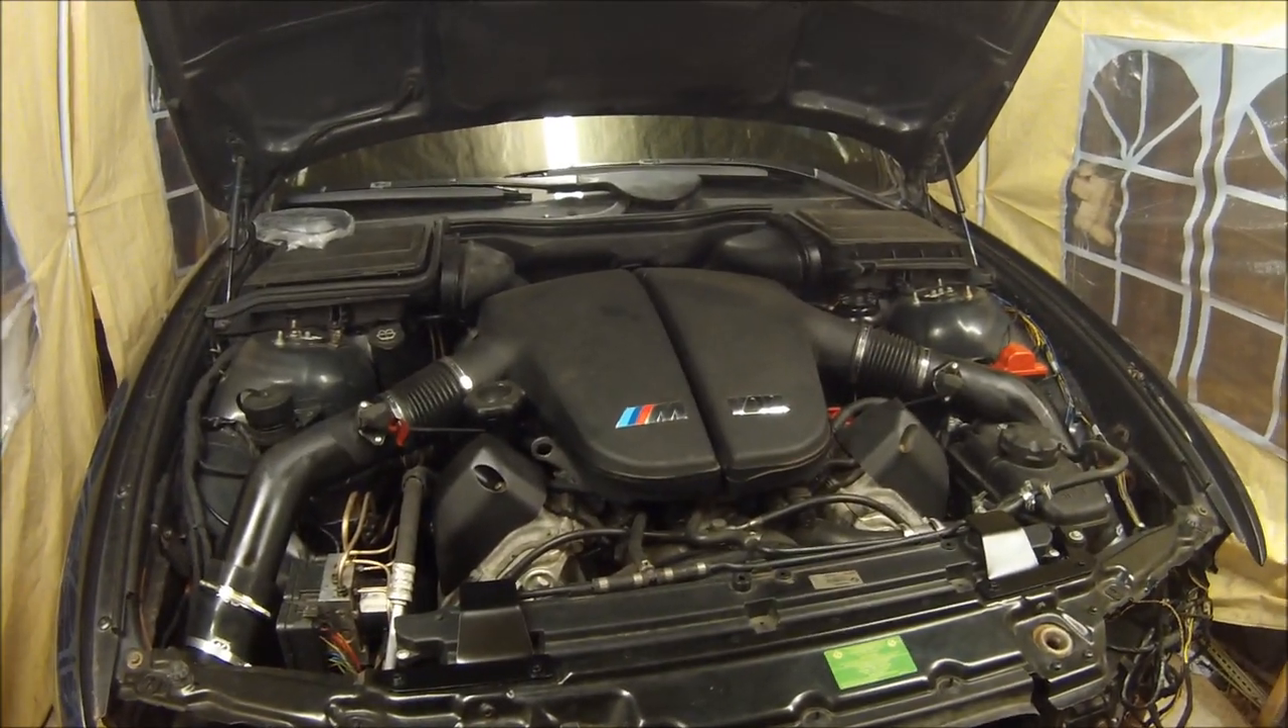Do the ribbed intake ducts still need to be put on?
No.